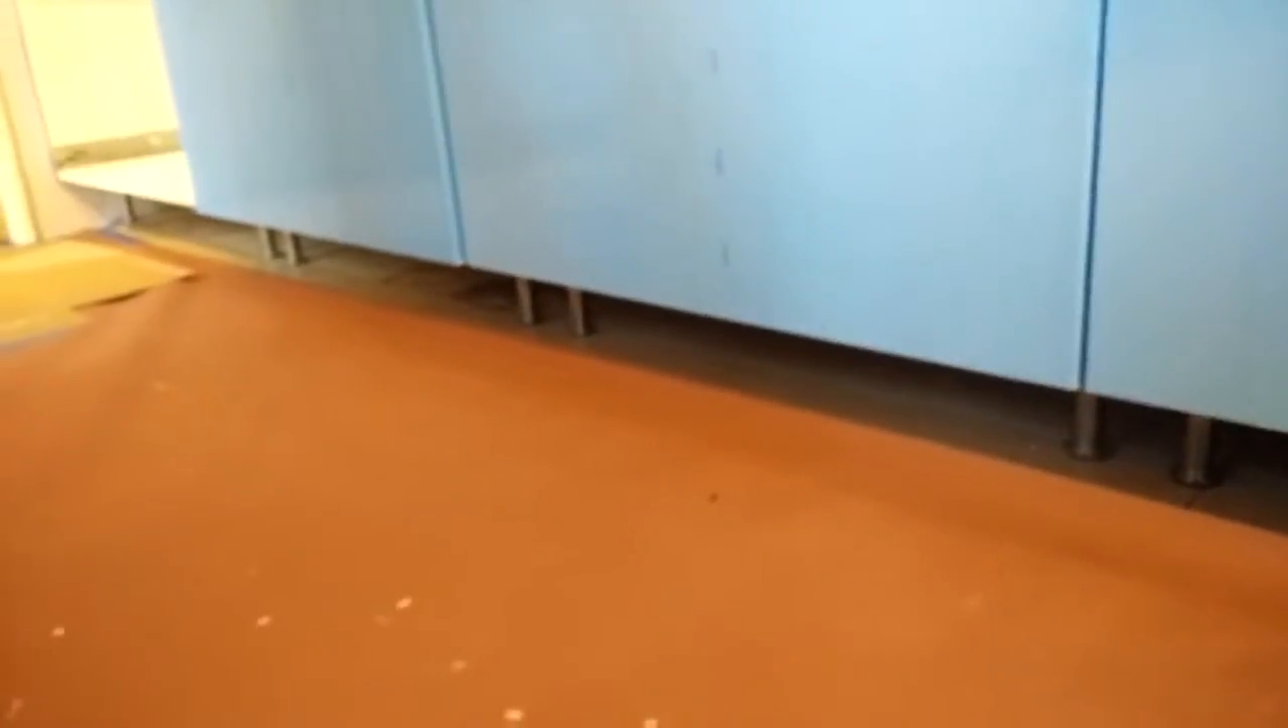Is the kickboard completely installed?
No.